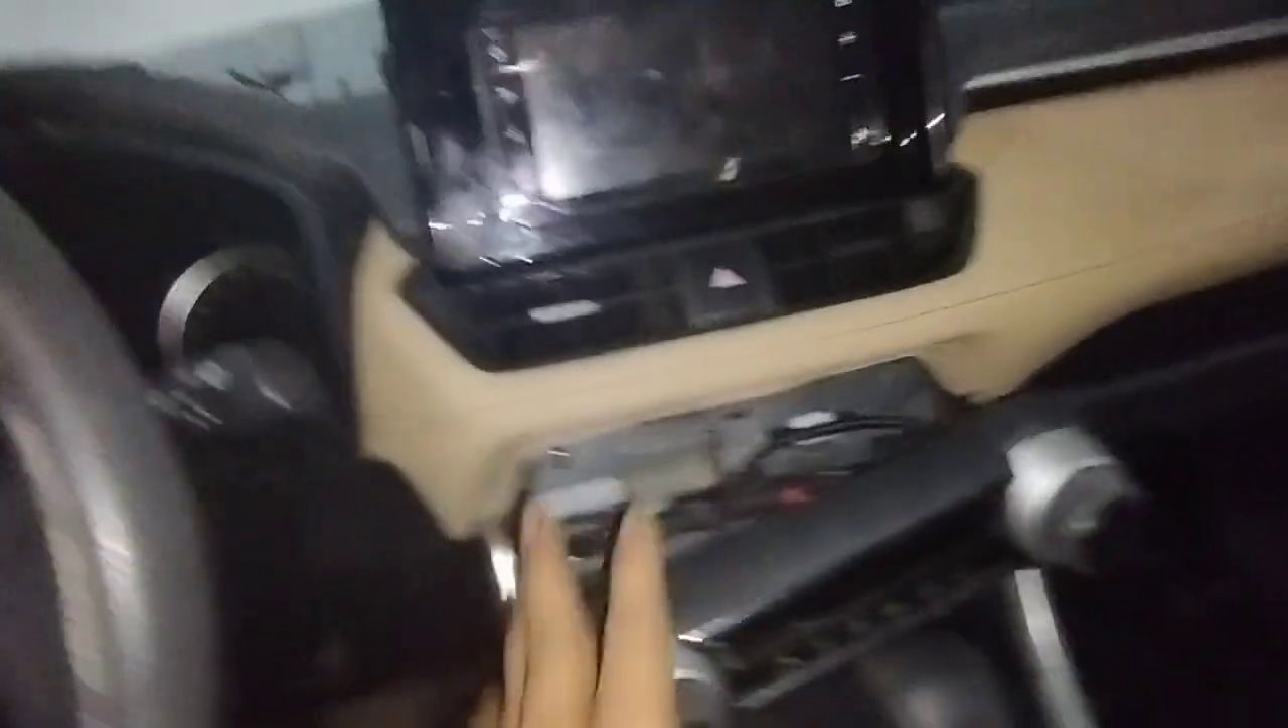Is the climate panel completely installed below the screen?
No.